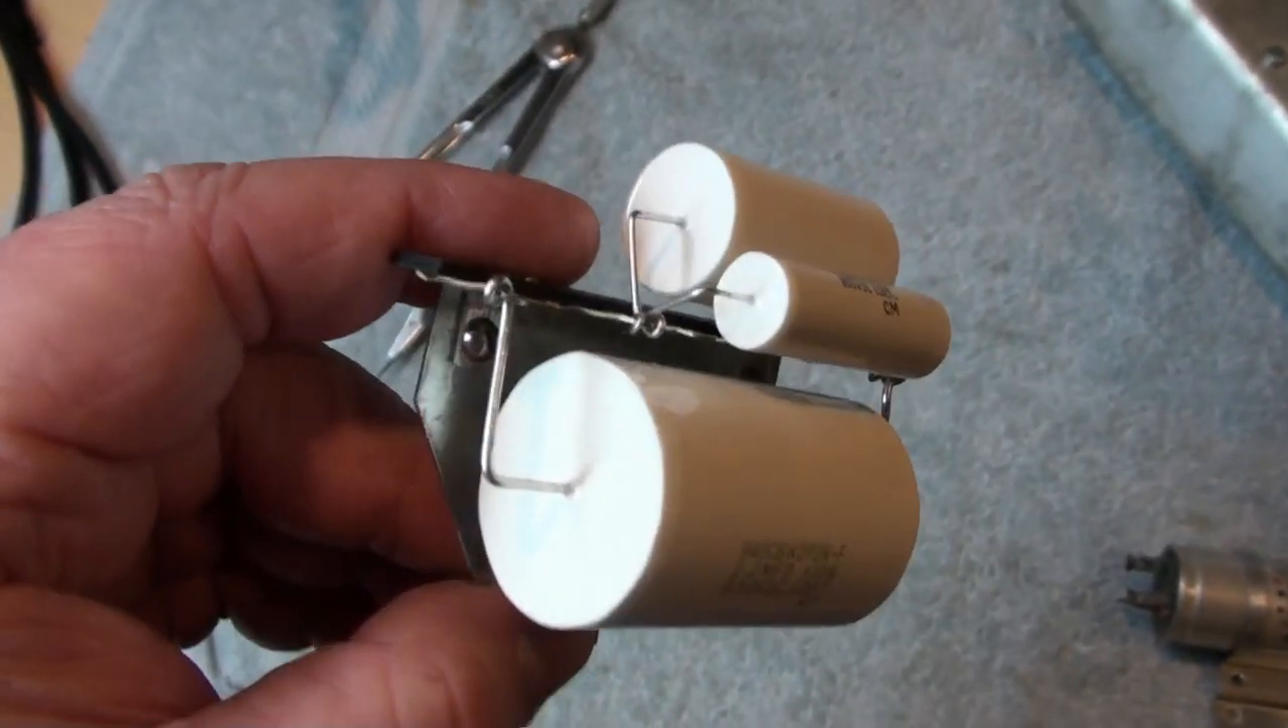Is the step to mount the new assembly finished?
No.